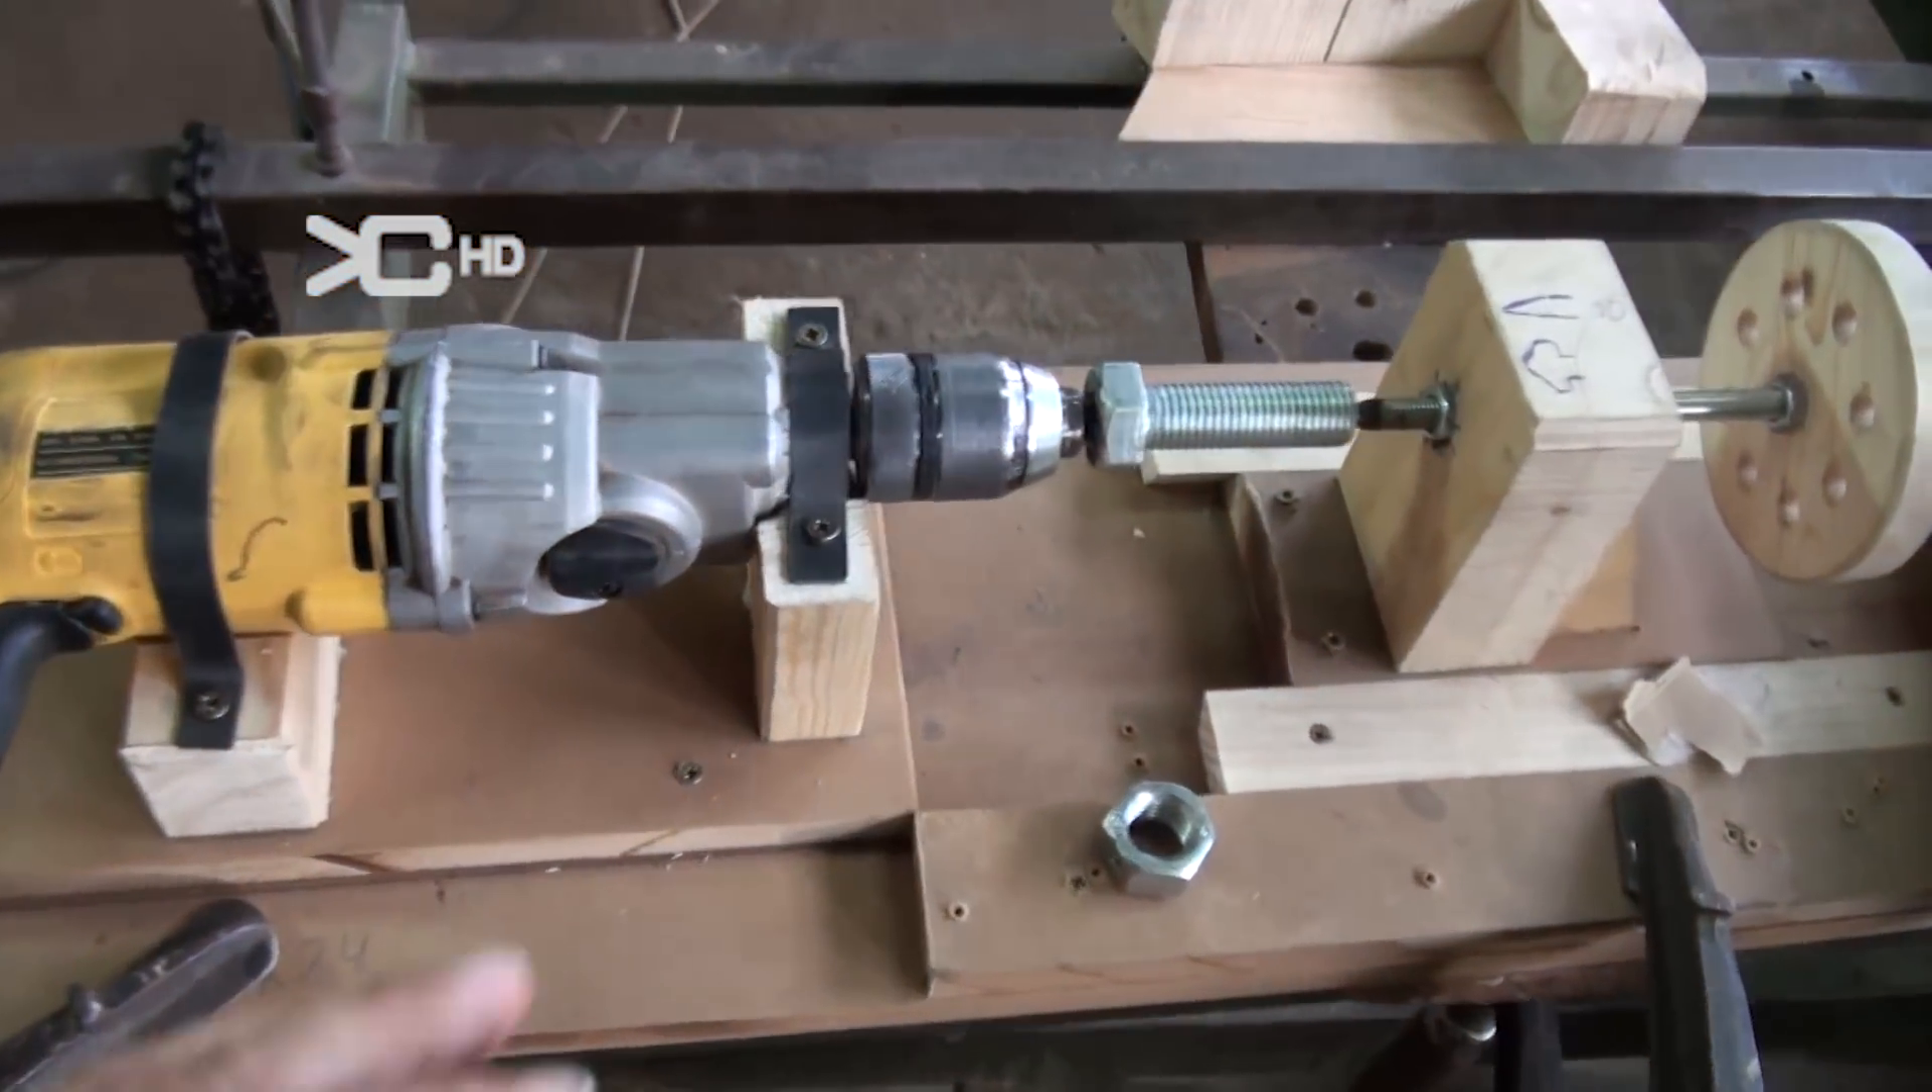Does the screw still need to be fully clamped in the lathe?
No.